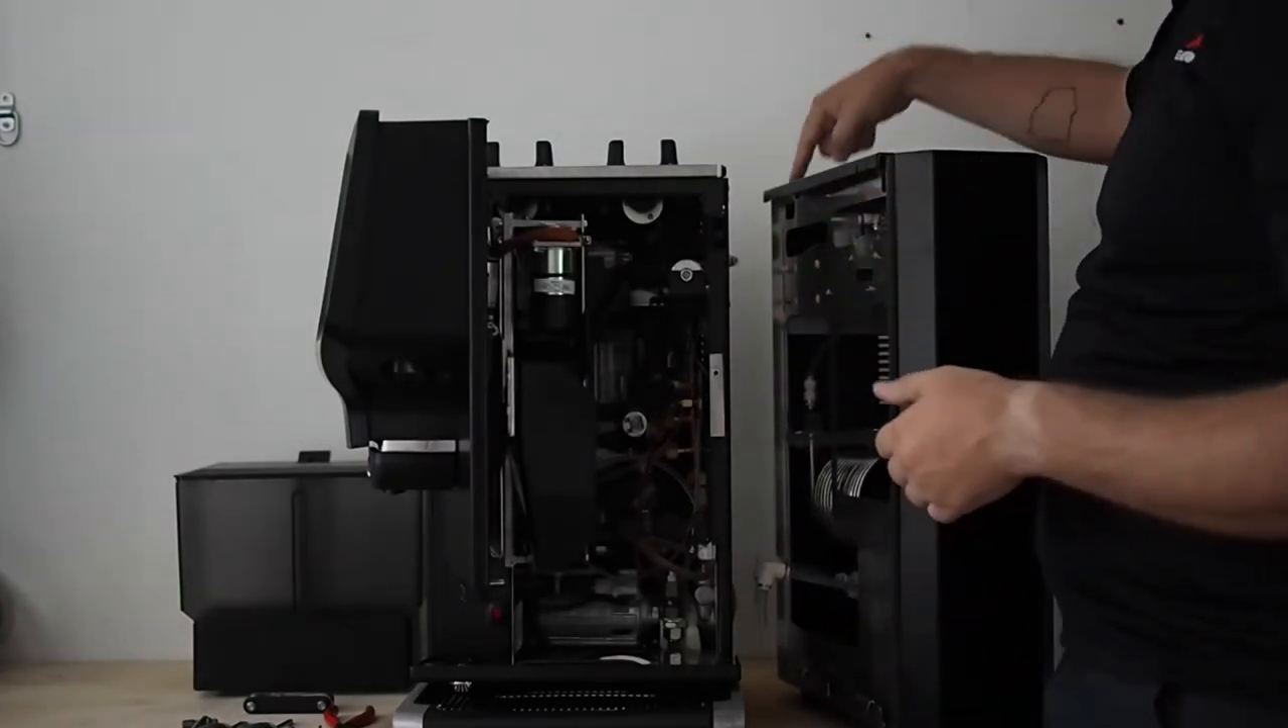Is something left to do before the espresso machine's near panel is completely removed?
No.